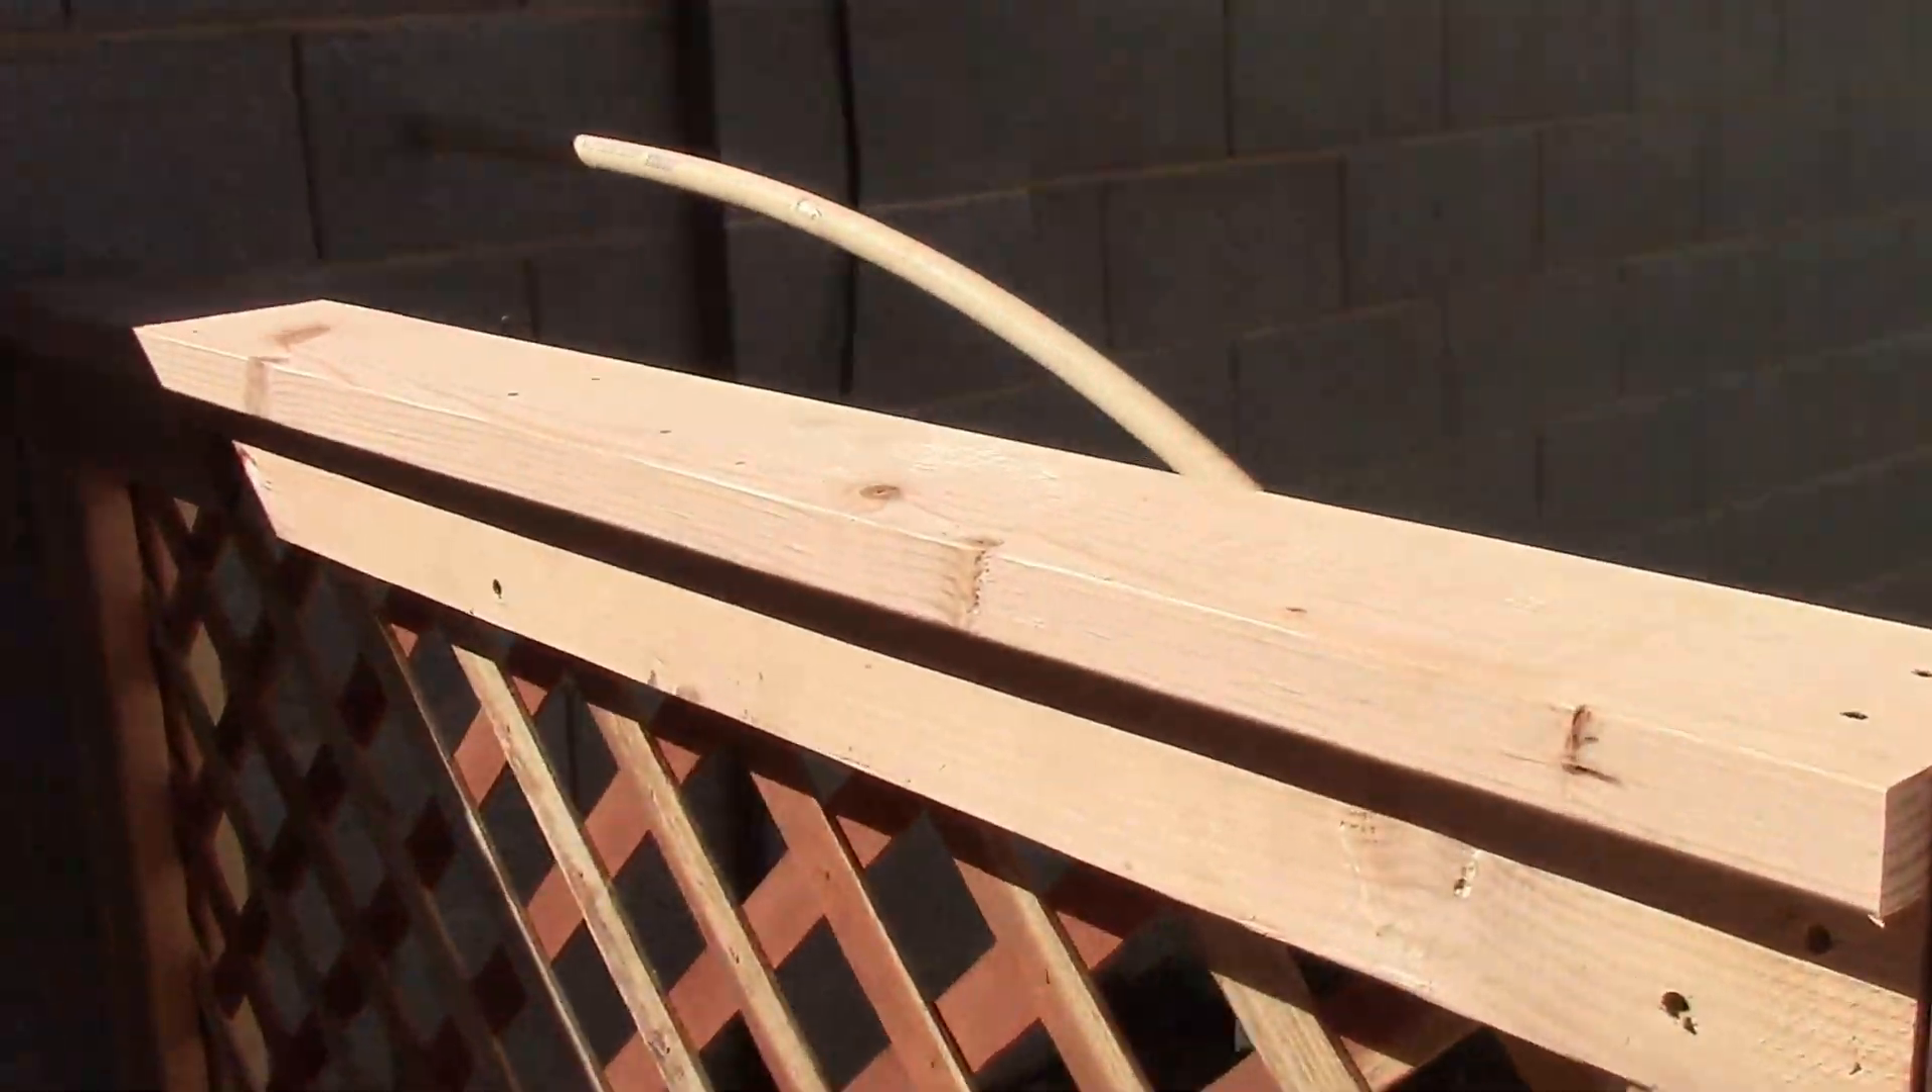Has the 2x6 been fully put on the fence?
Yes.